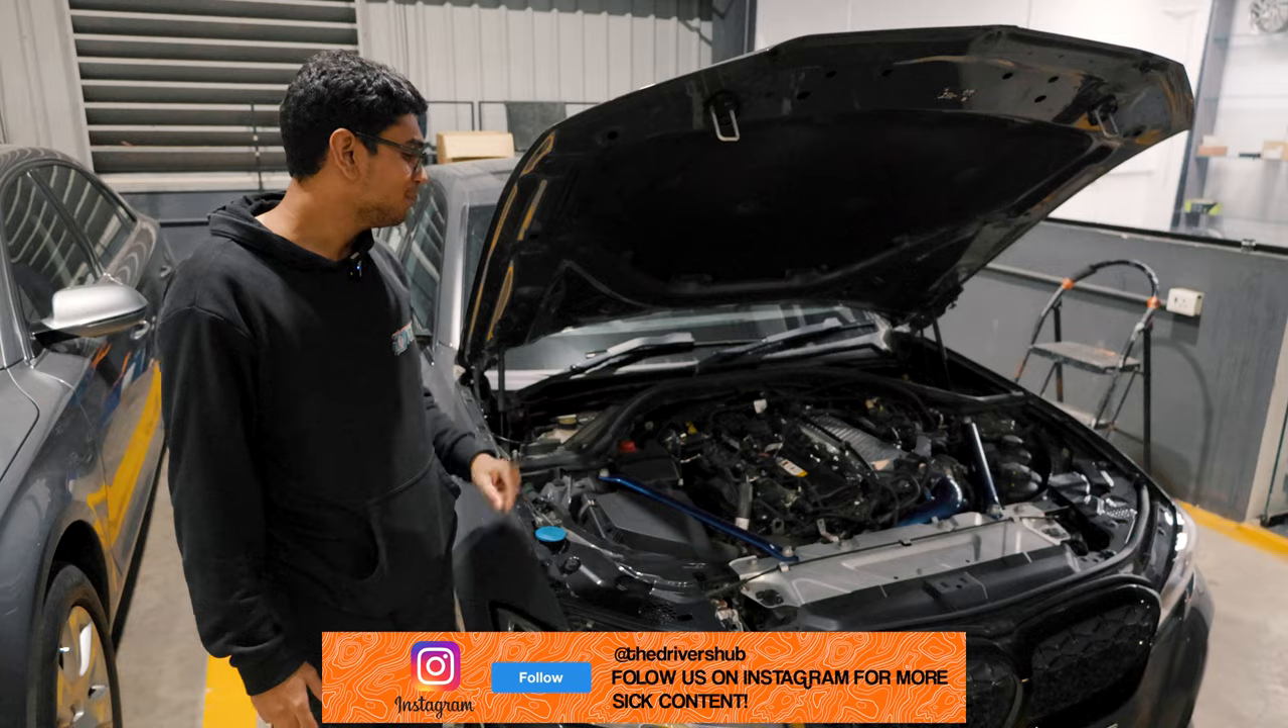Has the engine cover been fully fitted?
No.